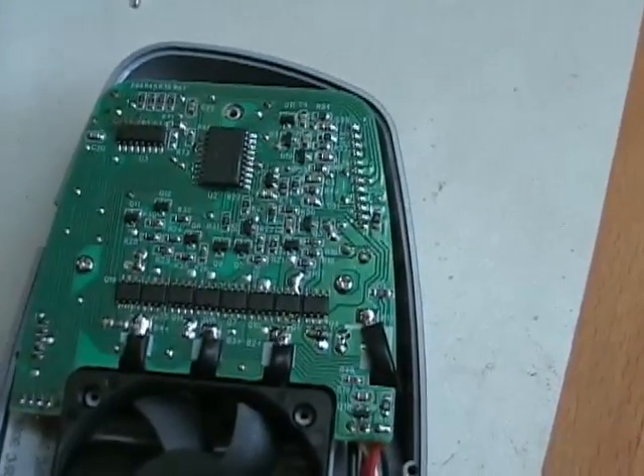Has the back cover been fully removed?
Yes.